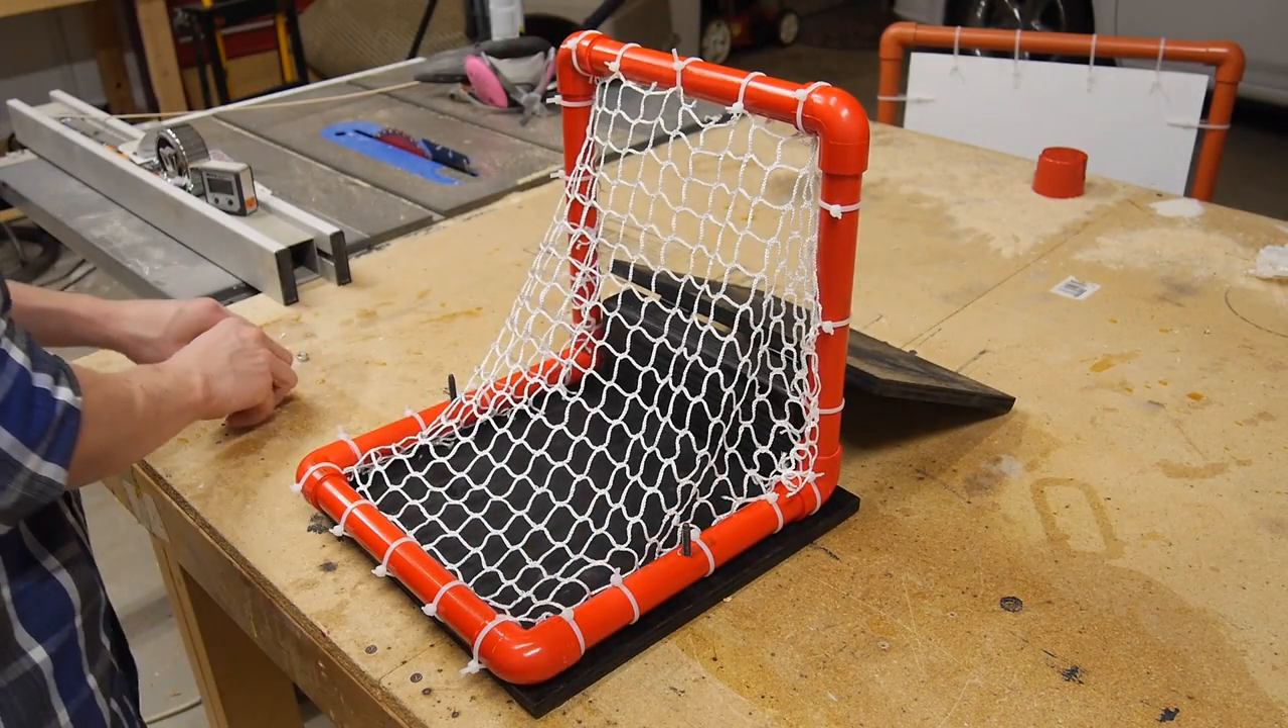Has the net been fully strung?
Yes.